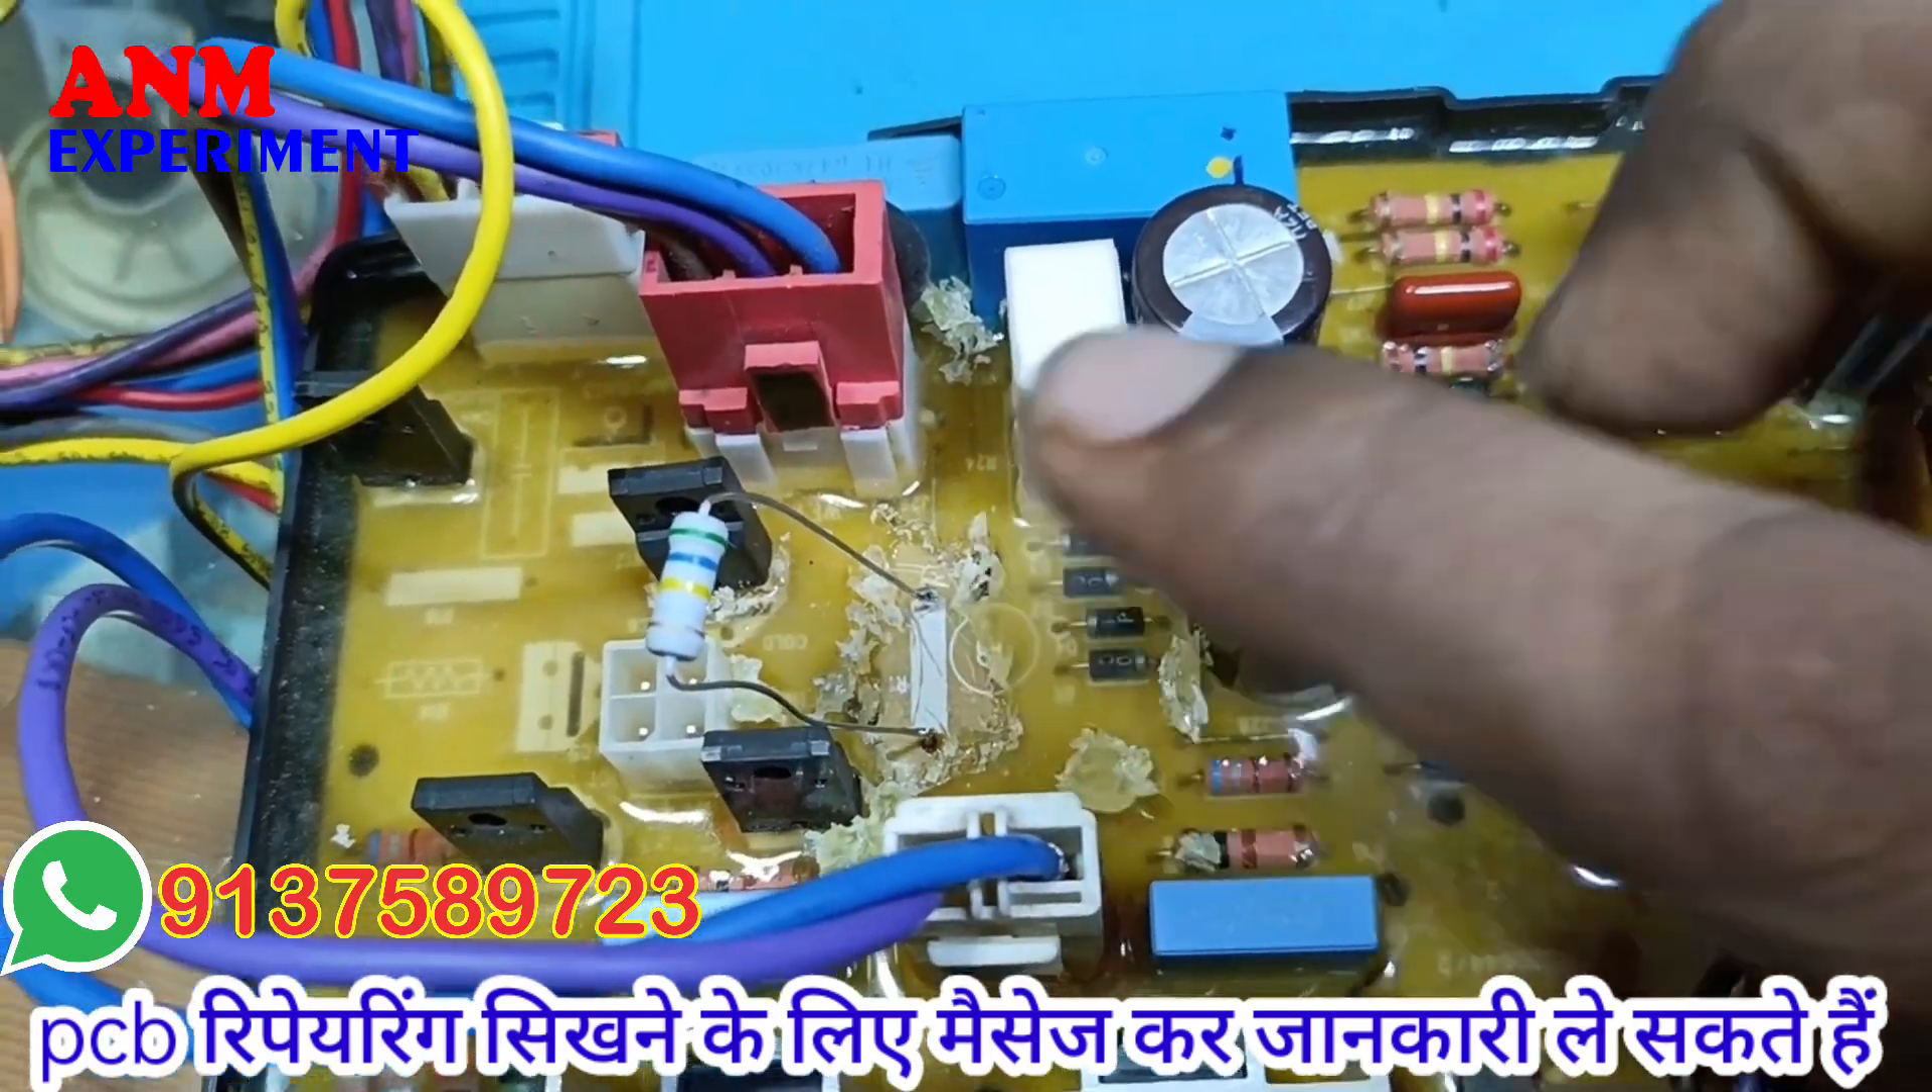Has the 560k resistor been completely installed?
Yes.